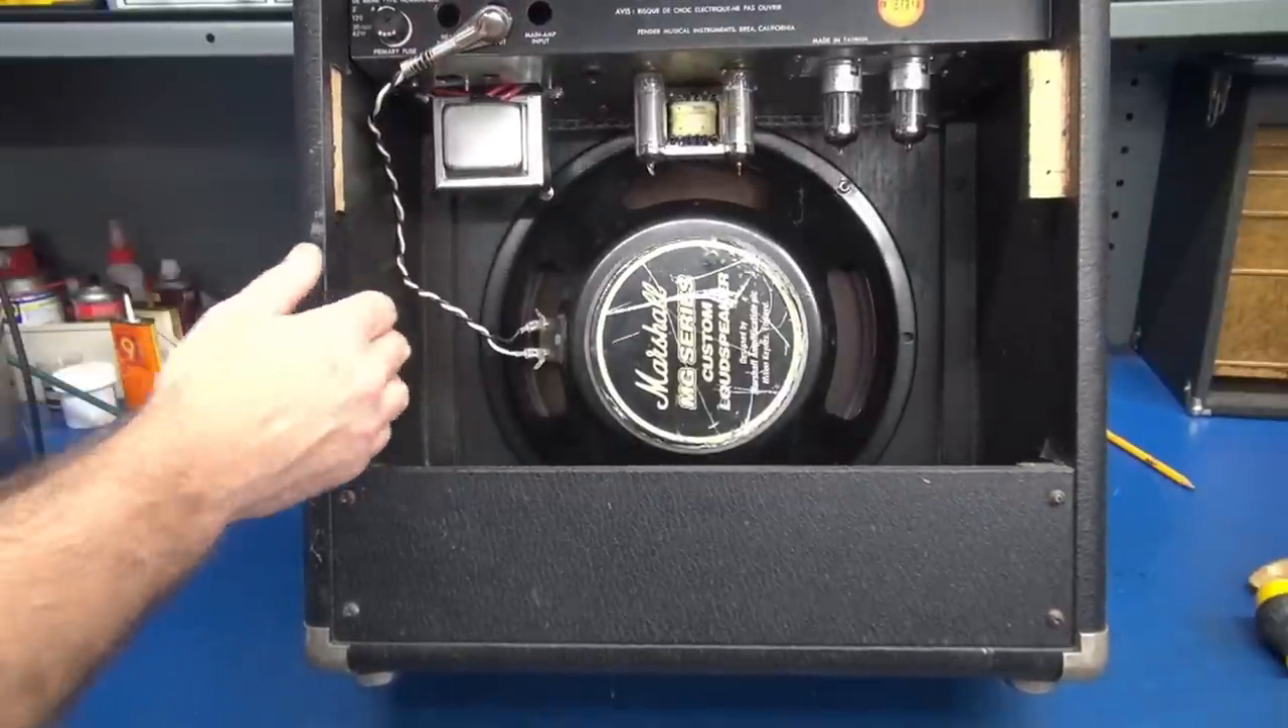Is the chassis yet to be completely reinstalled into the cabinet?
No.